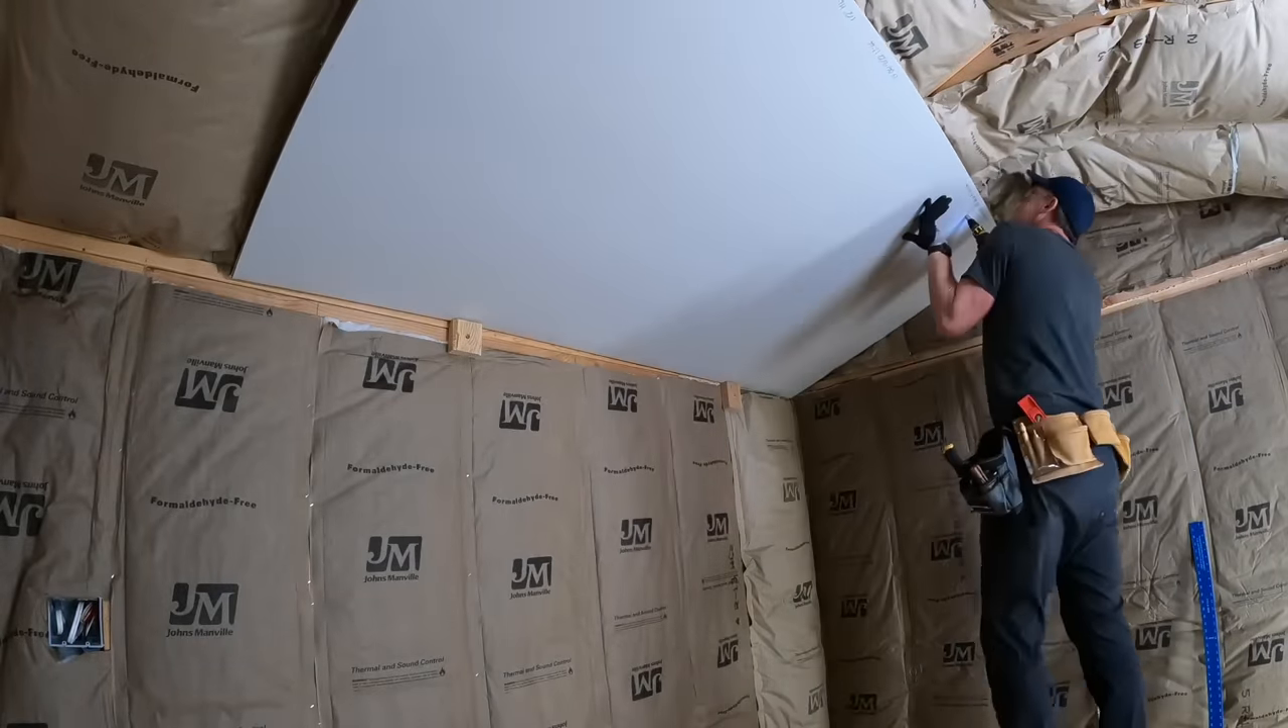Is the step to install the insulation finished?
Yes.